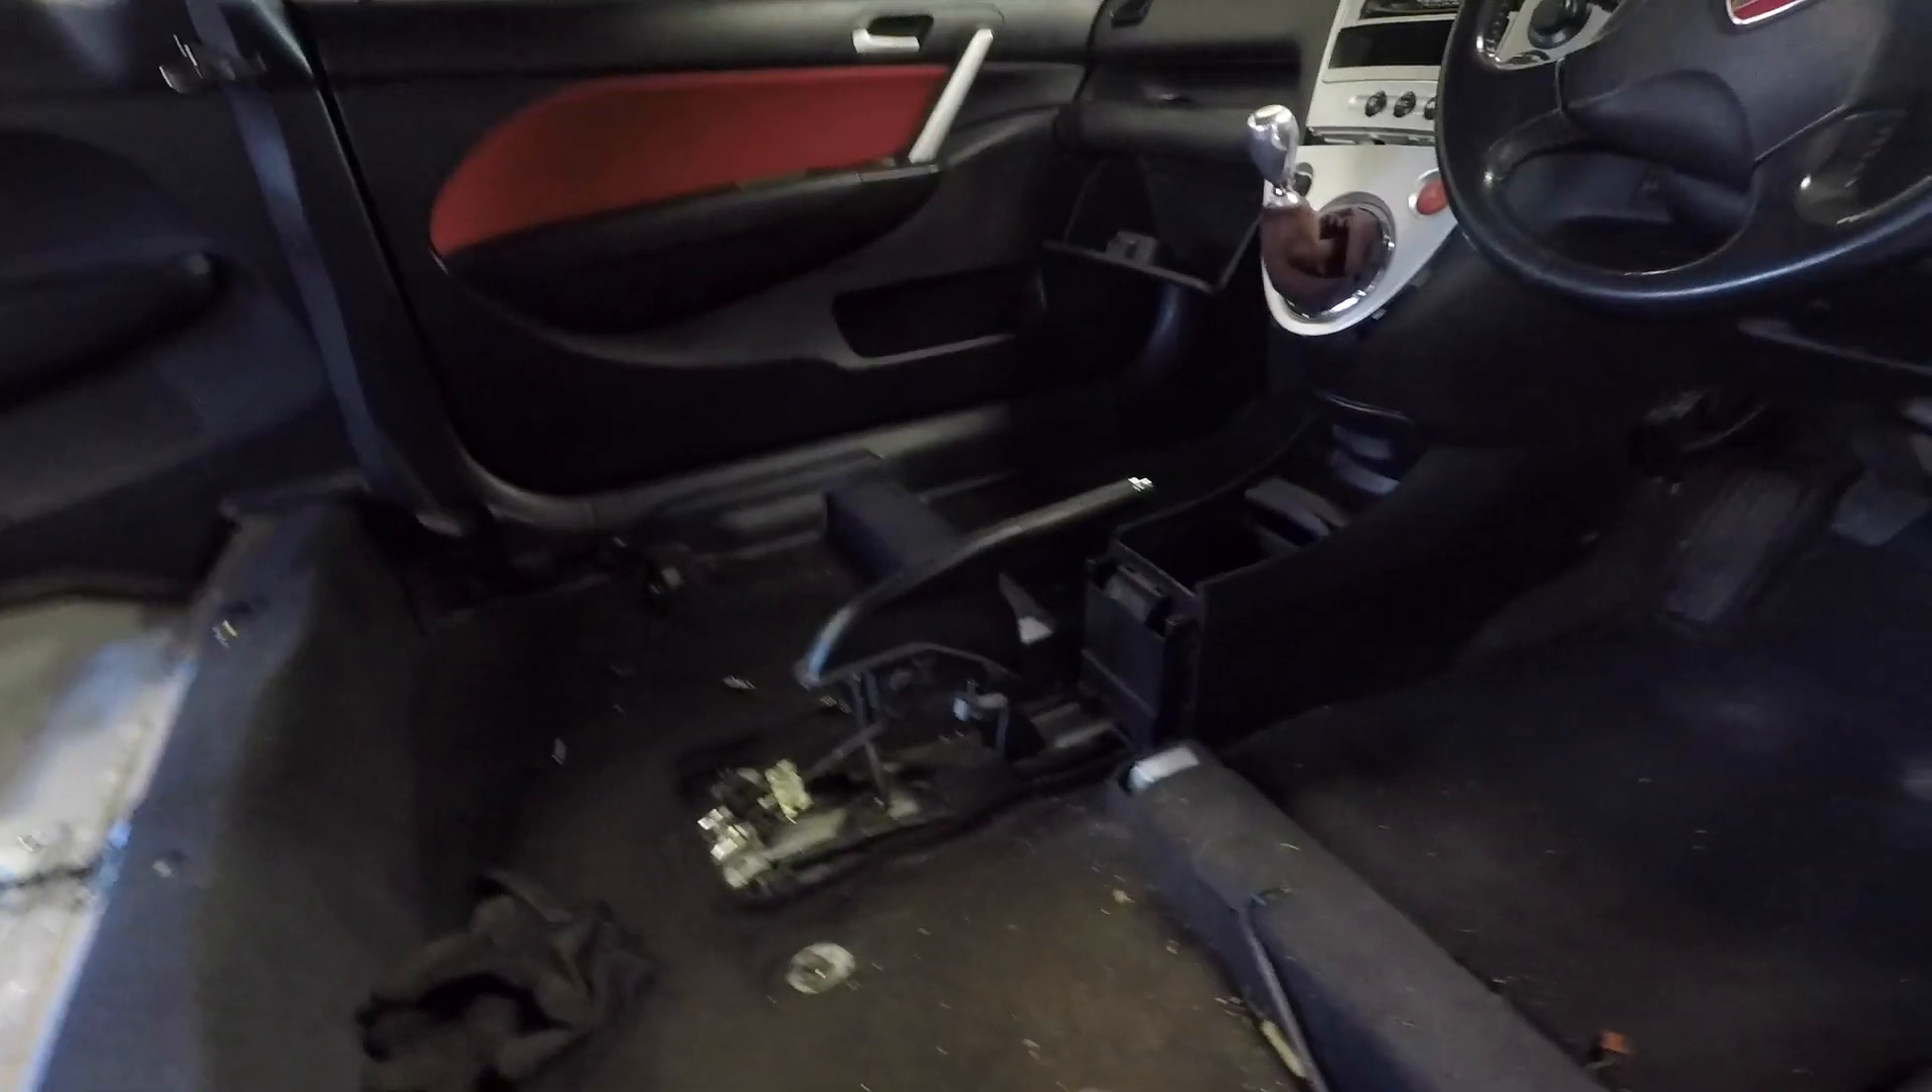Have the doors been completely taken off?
No.